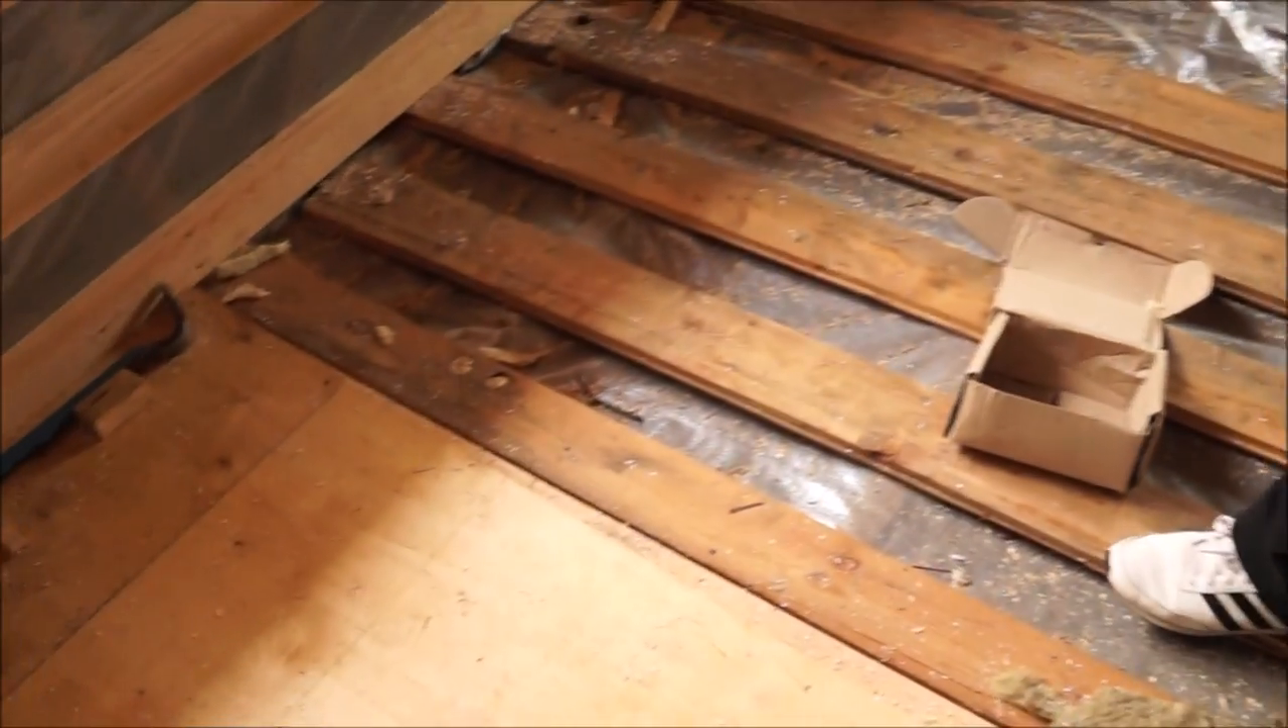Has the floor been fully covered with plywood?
No.